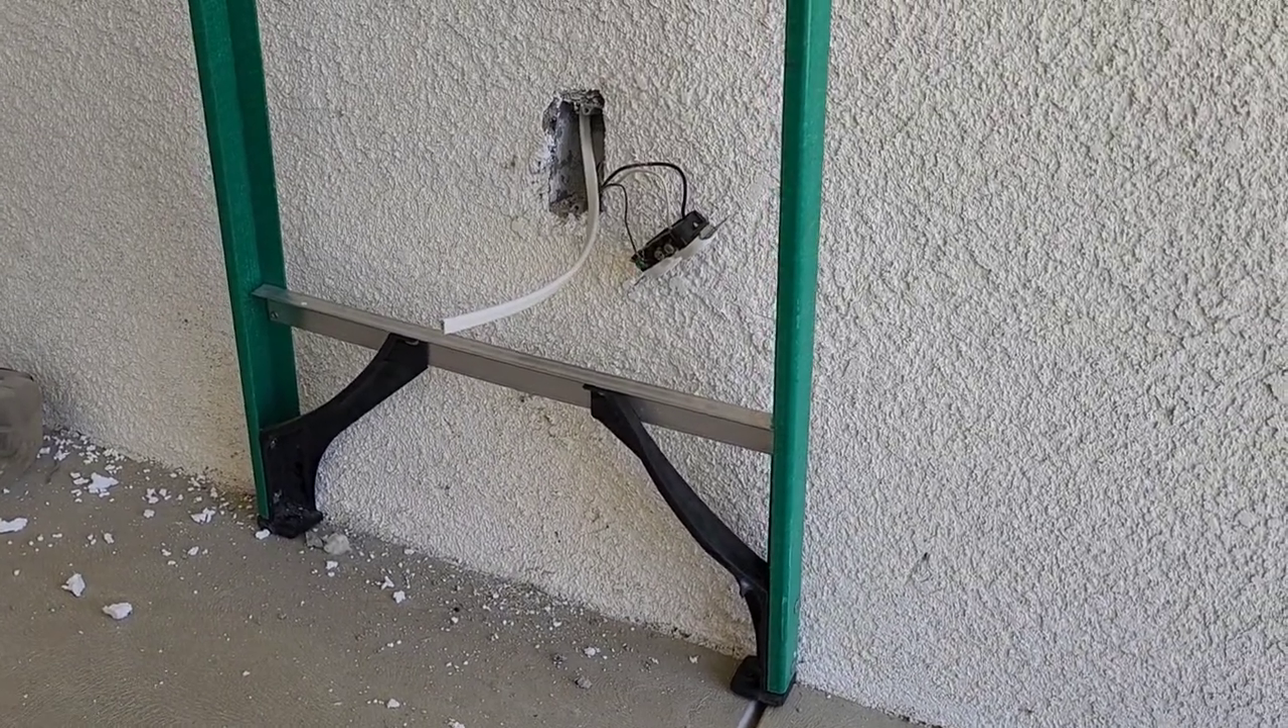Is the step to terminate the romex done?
No.